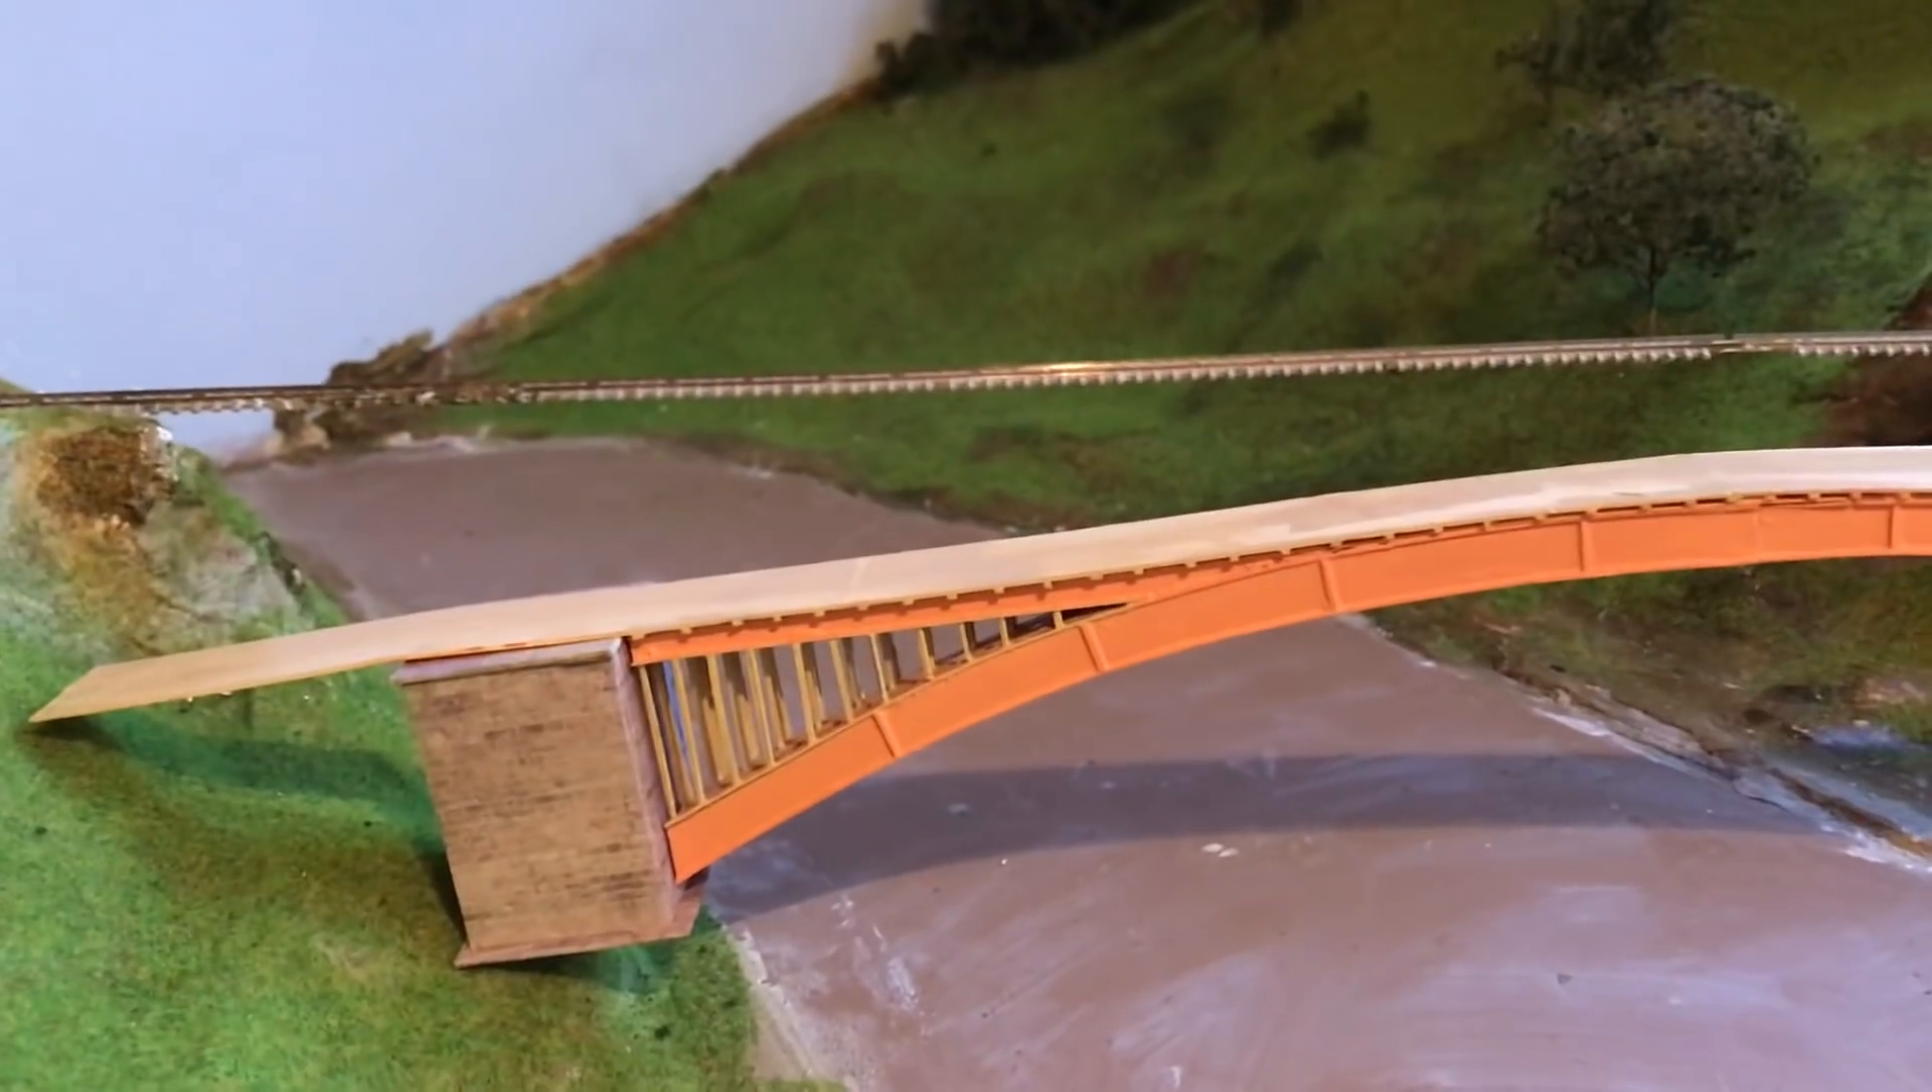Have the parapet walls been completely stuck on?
No.